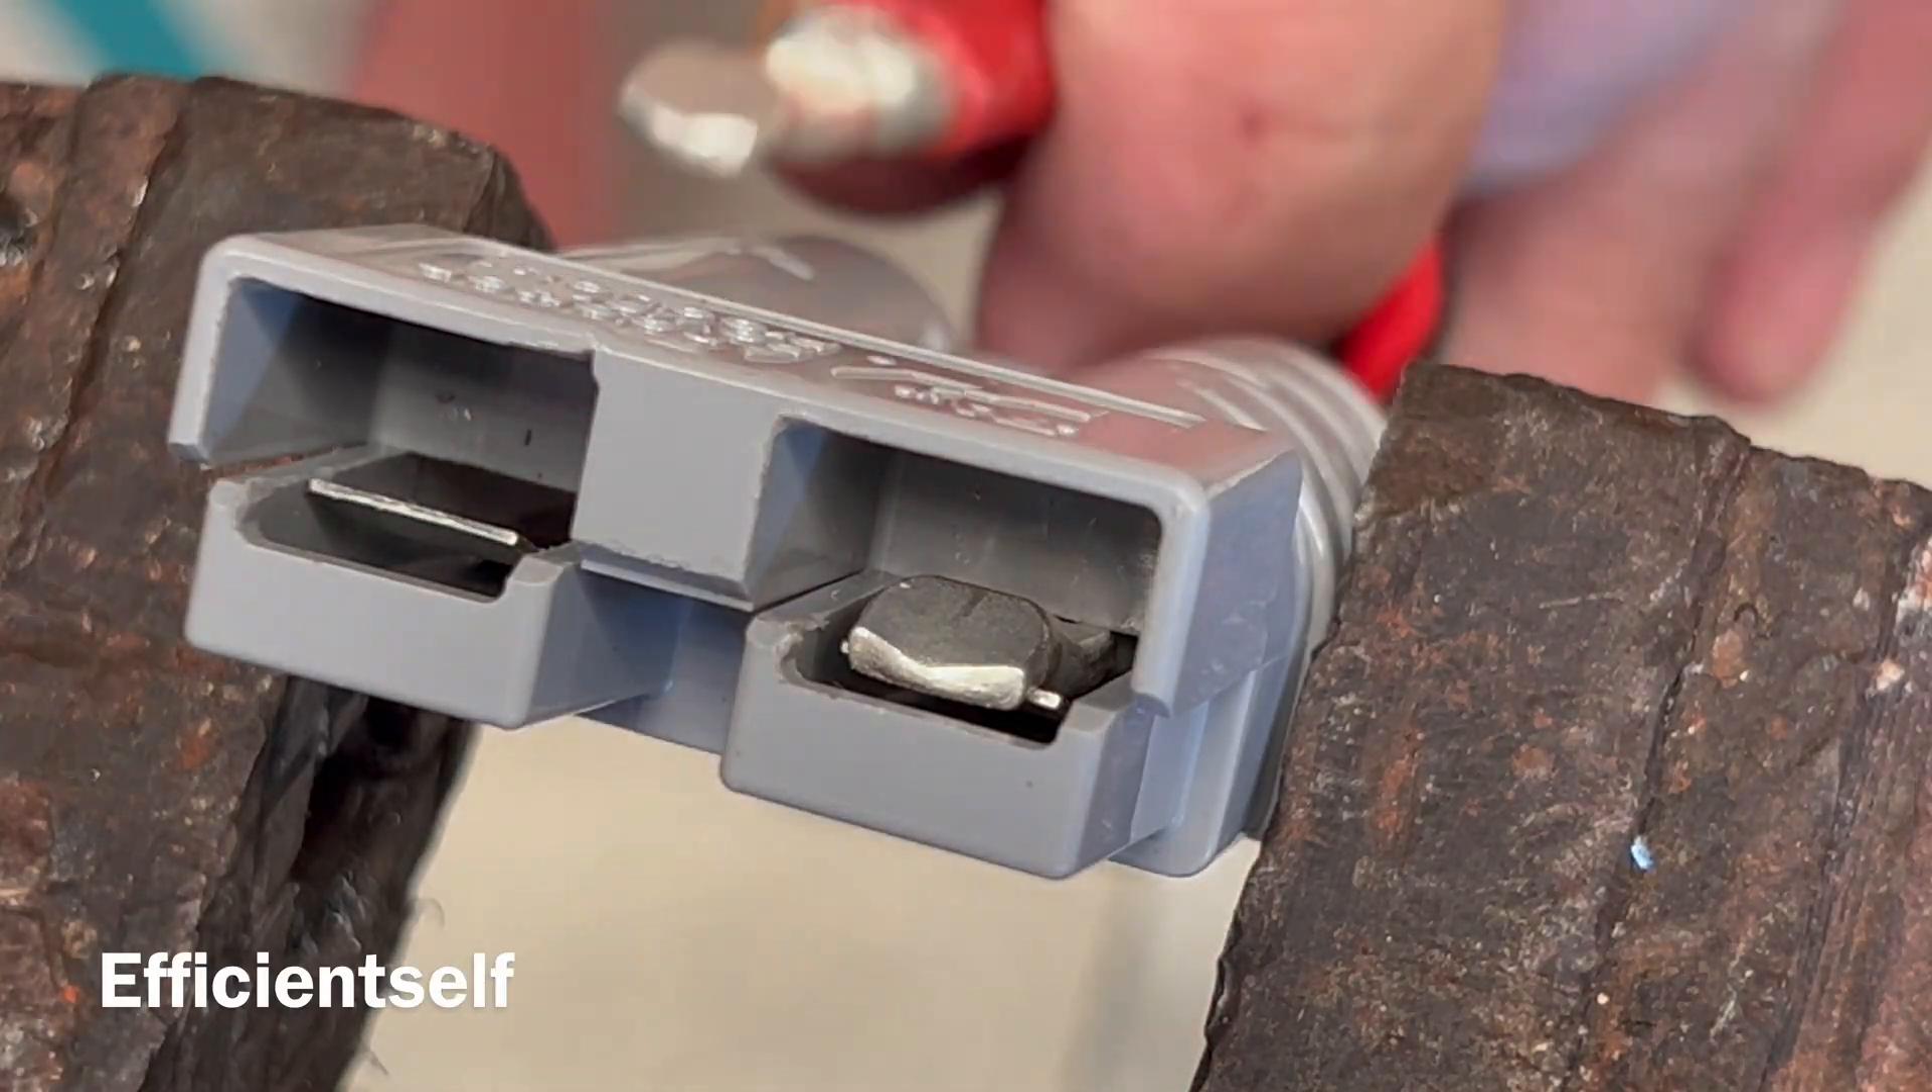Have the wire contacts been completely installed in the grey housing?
No.